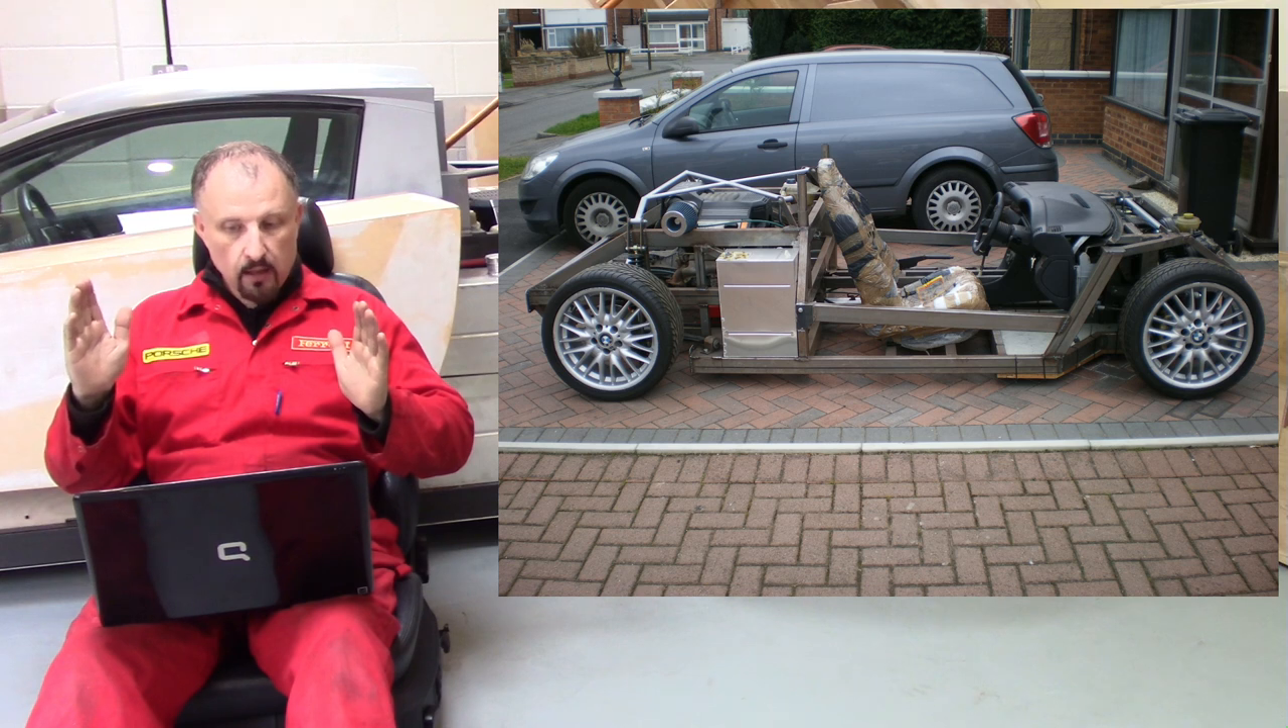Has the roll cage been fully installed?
No.